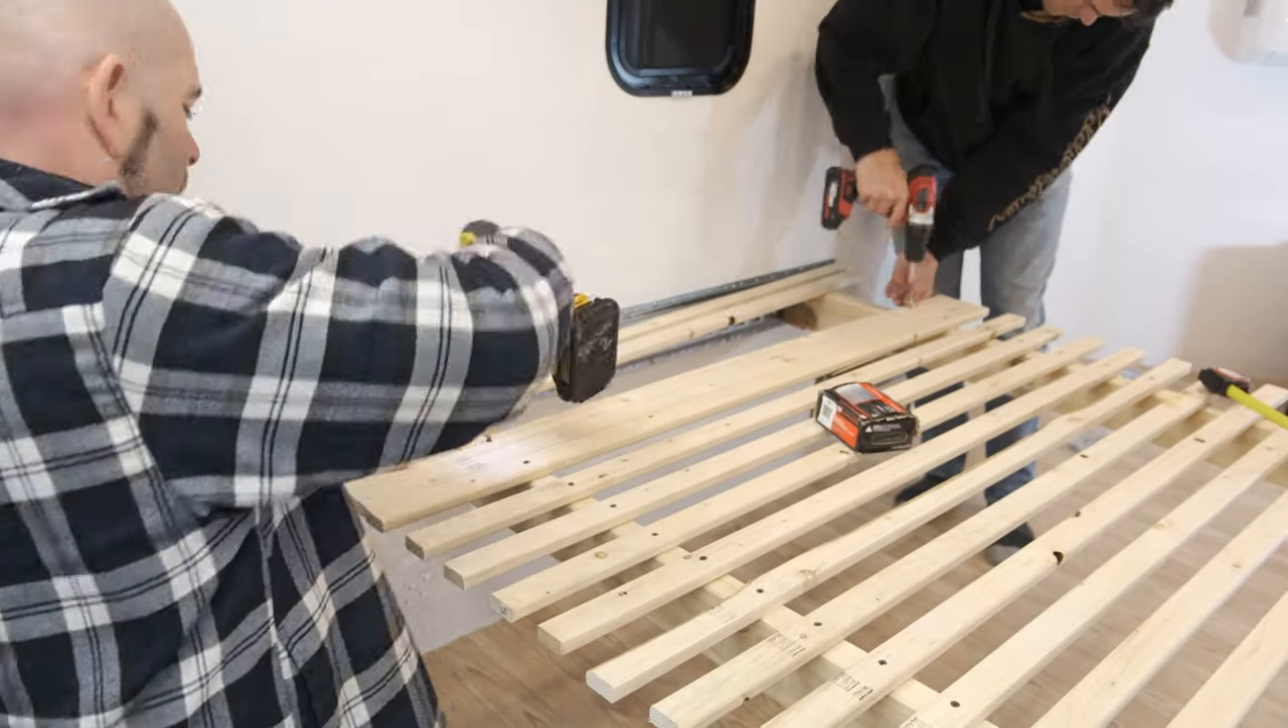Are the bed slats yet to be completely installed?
Yes.